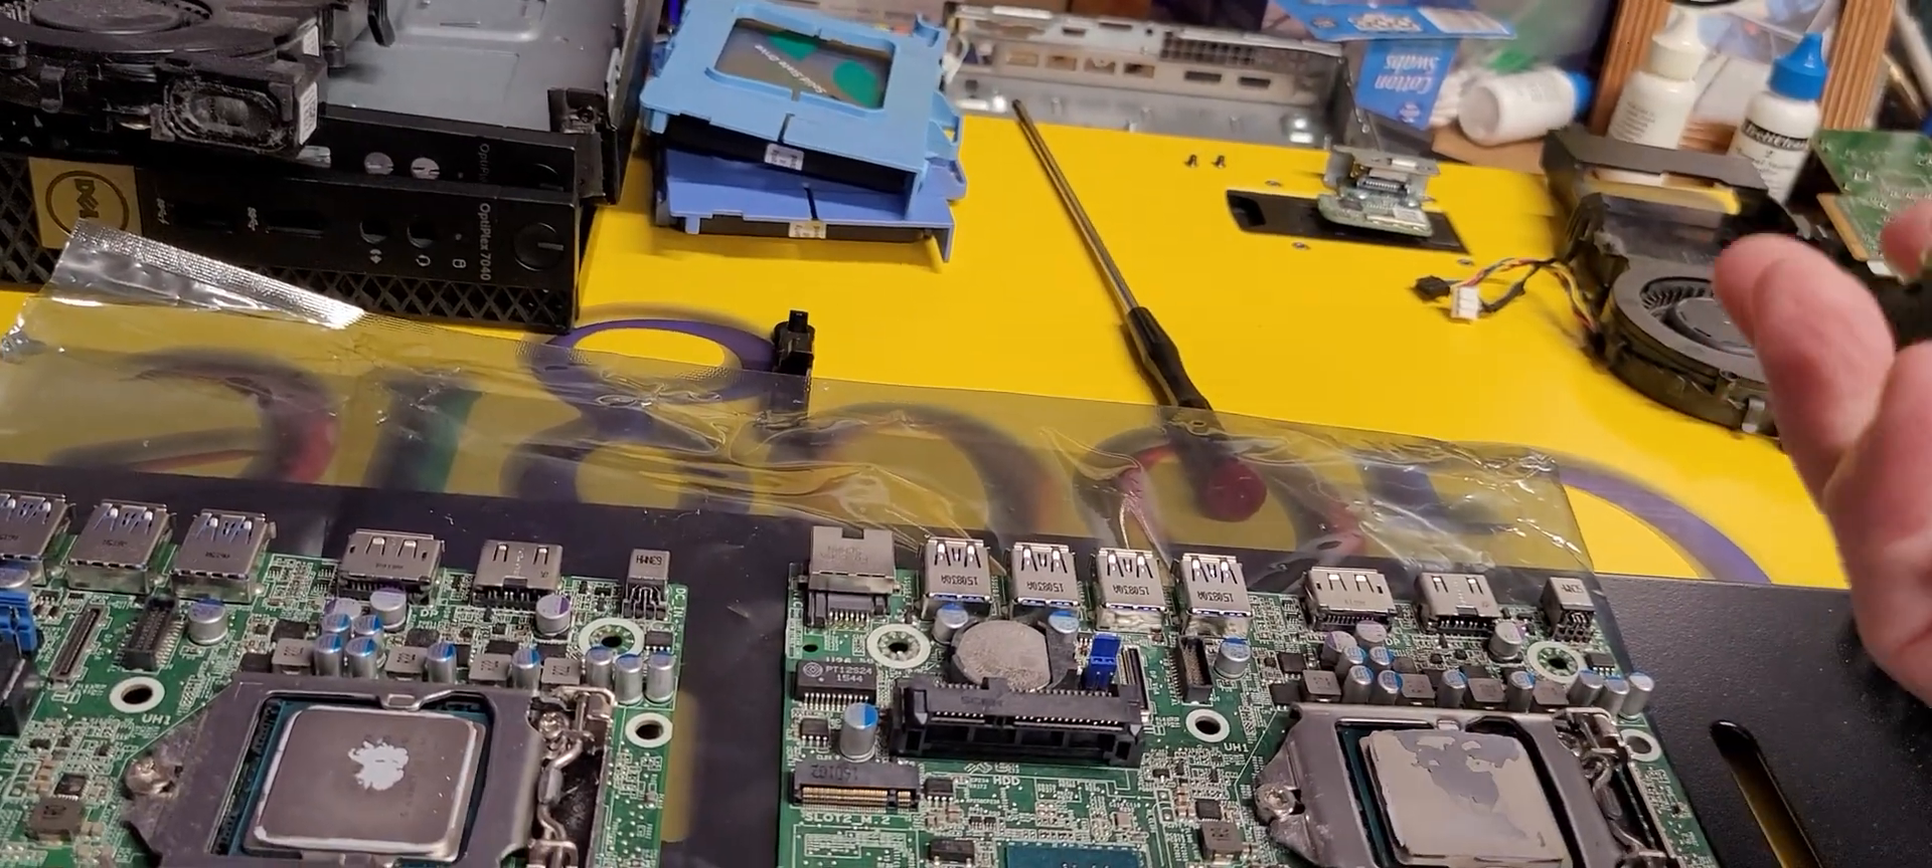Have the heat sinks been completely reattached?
No.